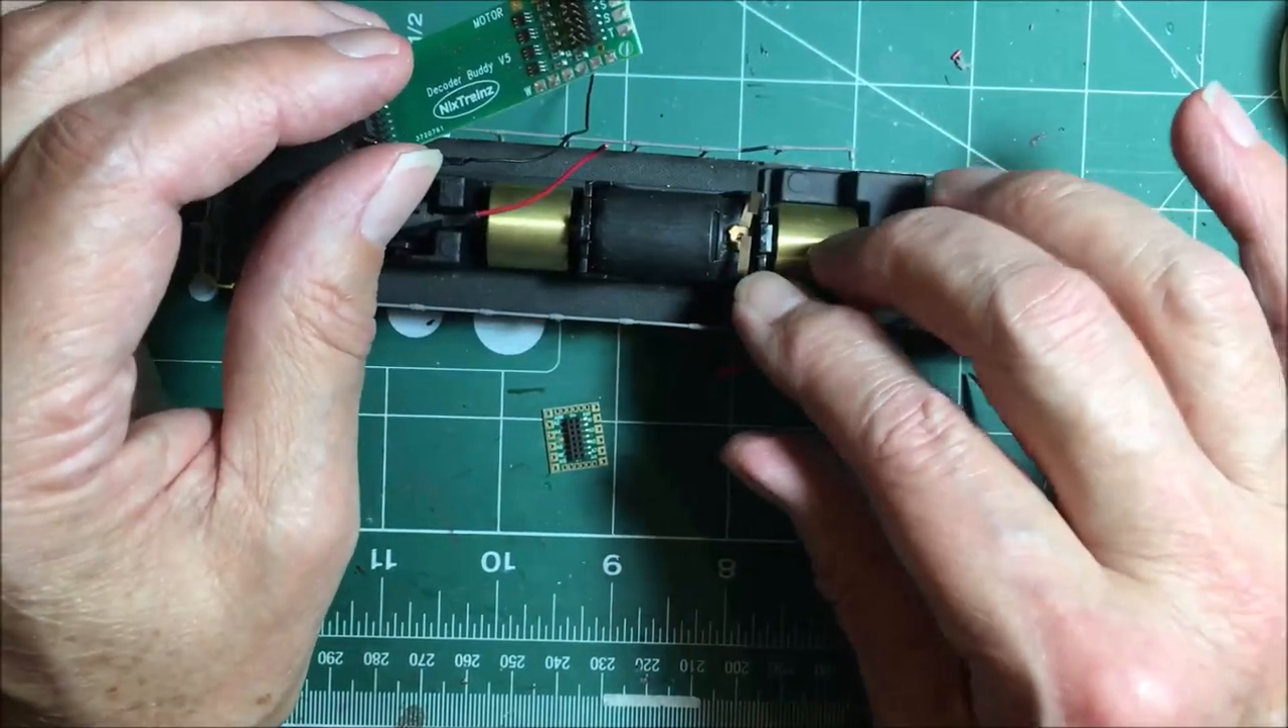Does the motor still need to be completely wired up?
Yes.